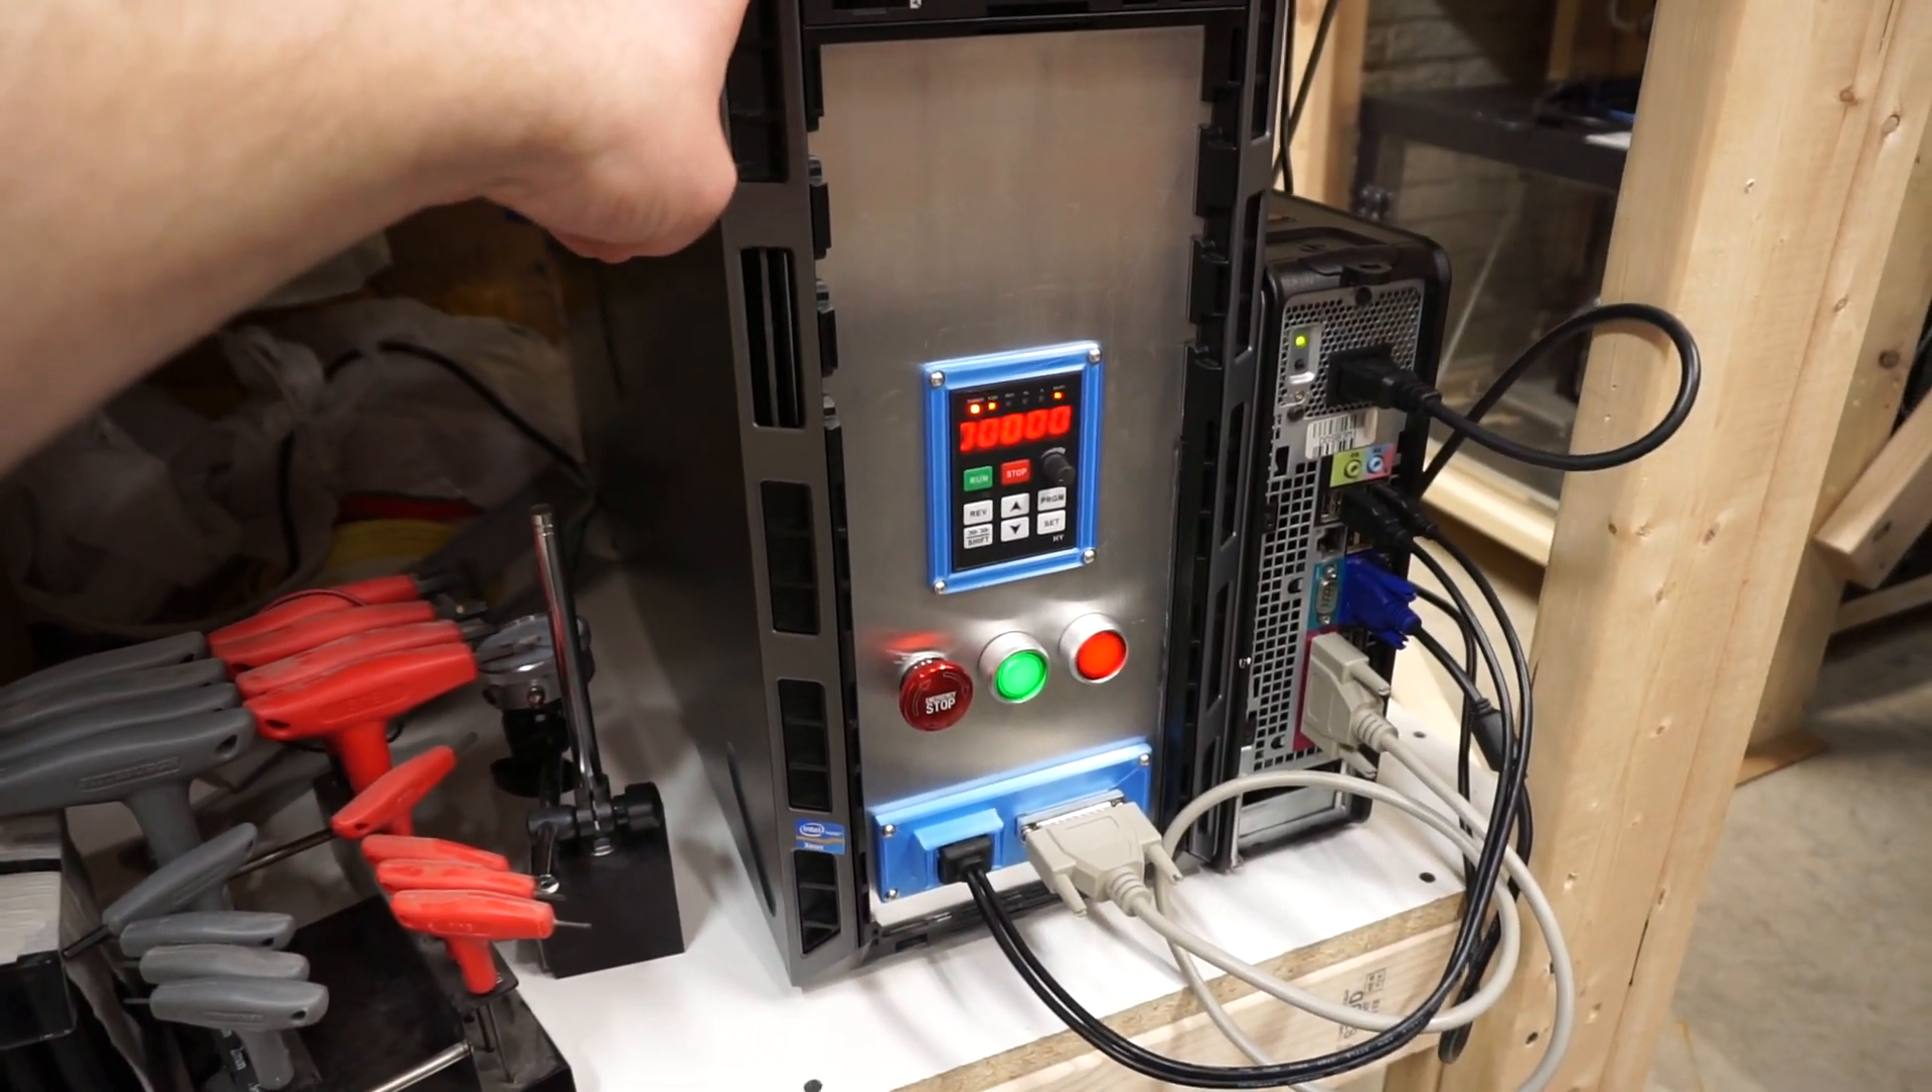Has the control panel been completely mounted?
Yes.